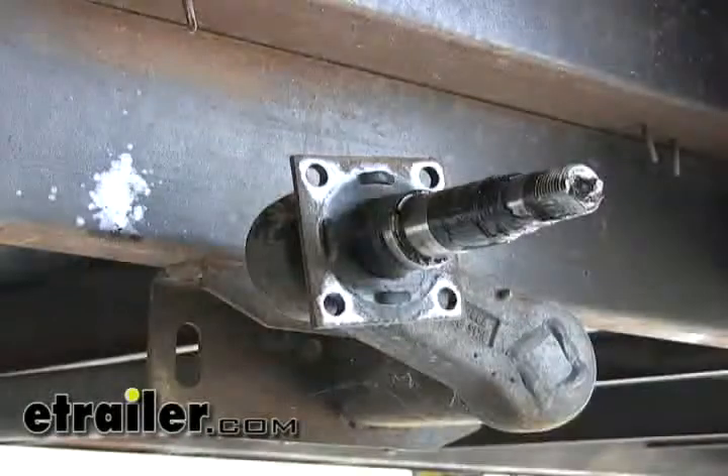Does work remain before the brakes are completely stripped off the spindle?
No.